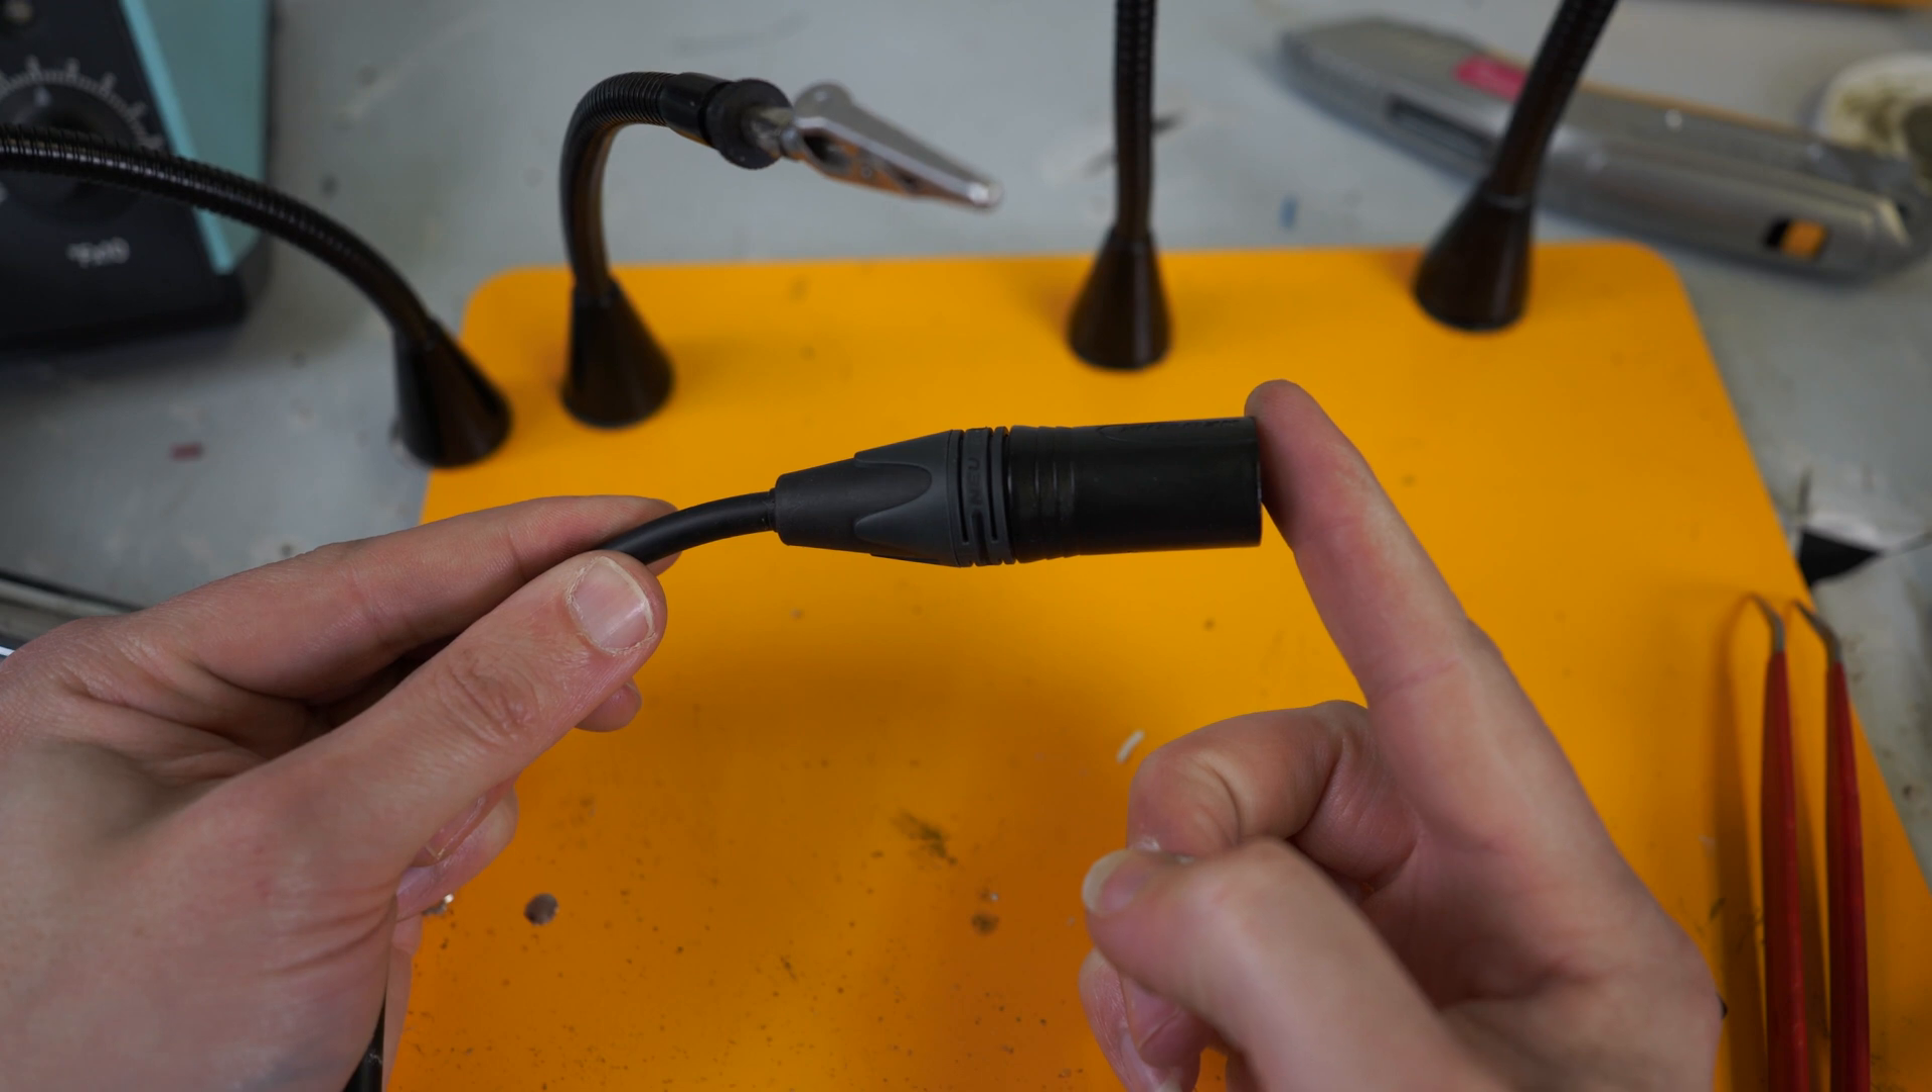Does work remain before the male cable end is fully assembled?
No.